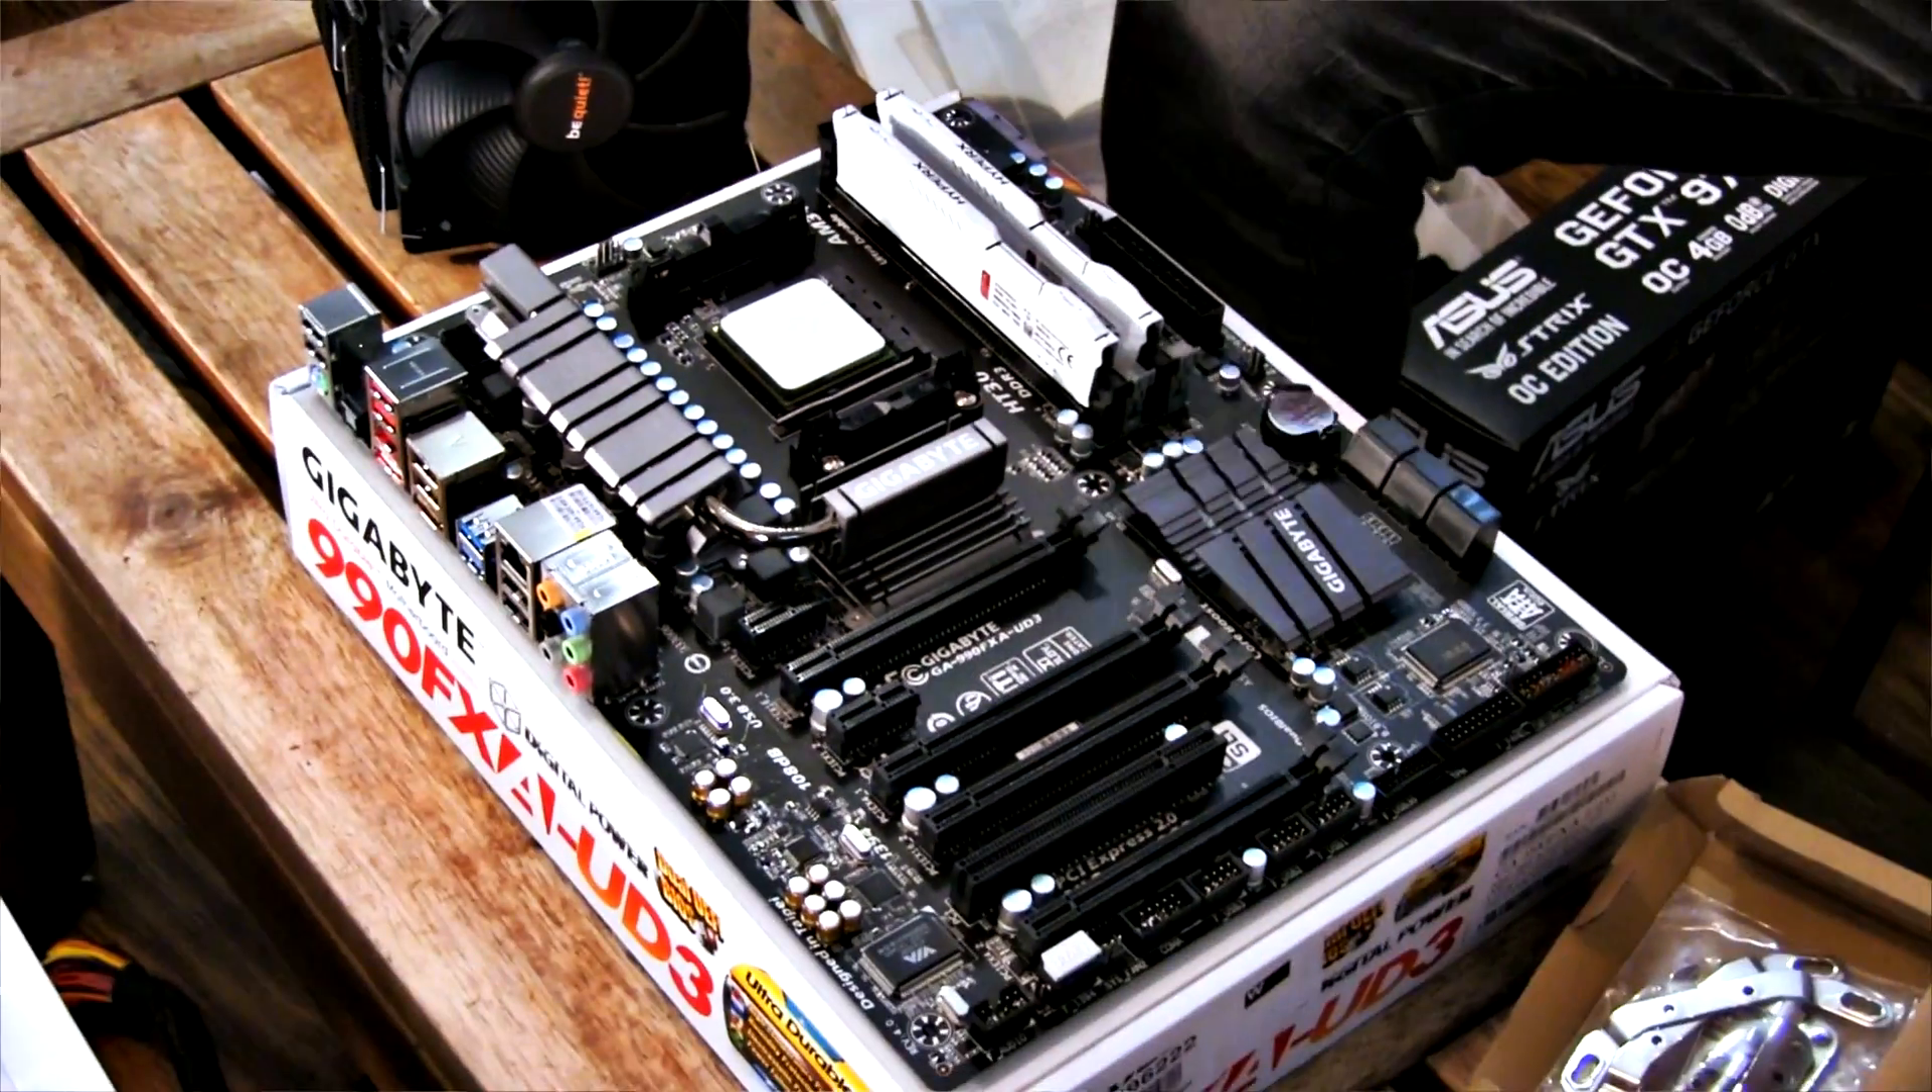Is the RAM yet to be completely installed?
No.